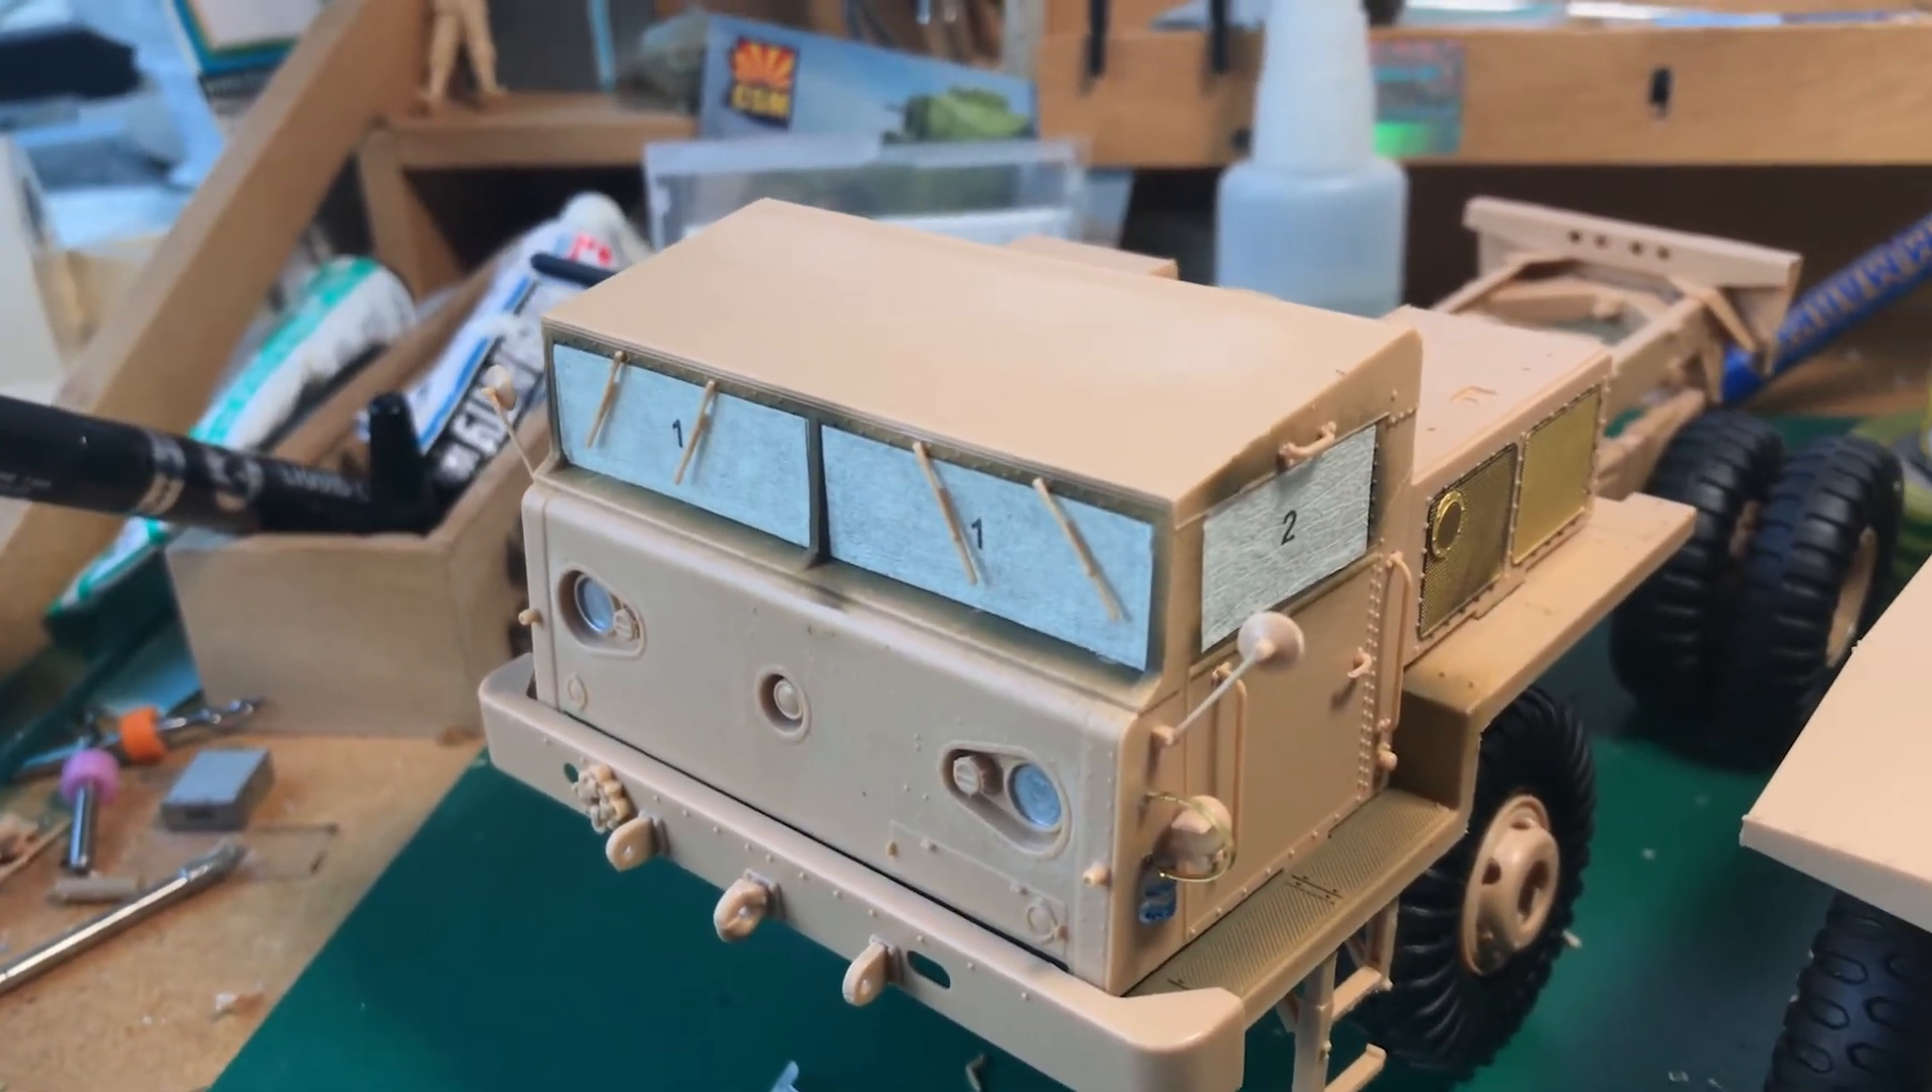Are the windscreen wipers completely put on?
Yes.